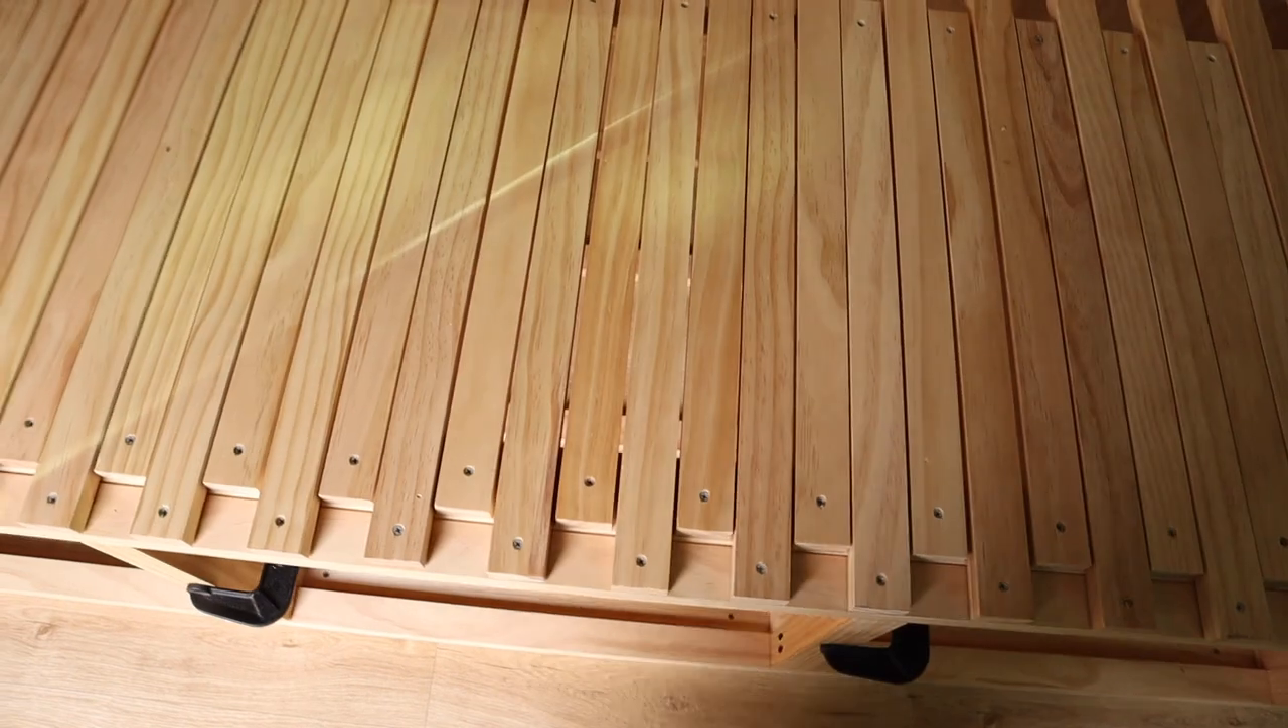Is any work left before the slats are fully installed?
No.